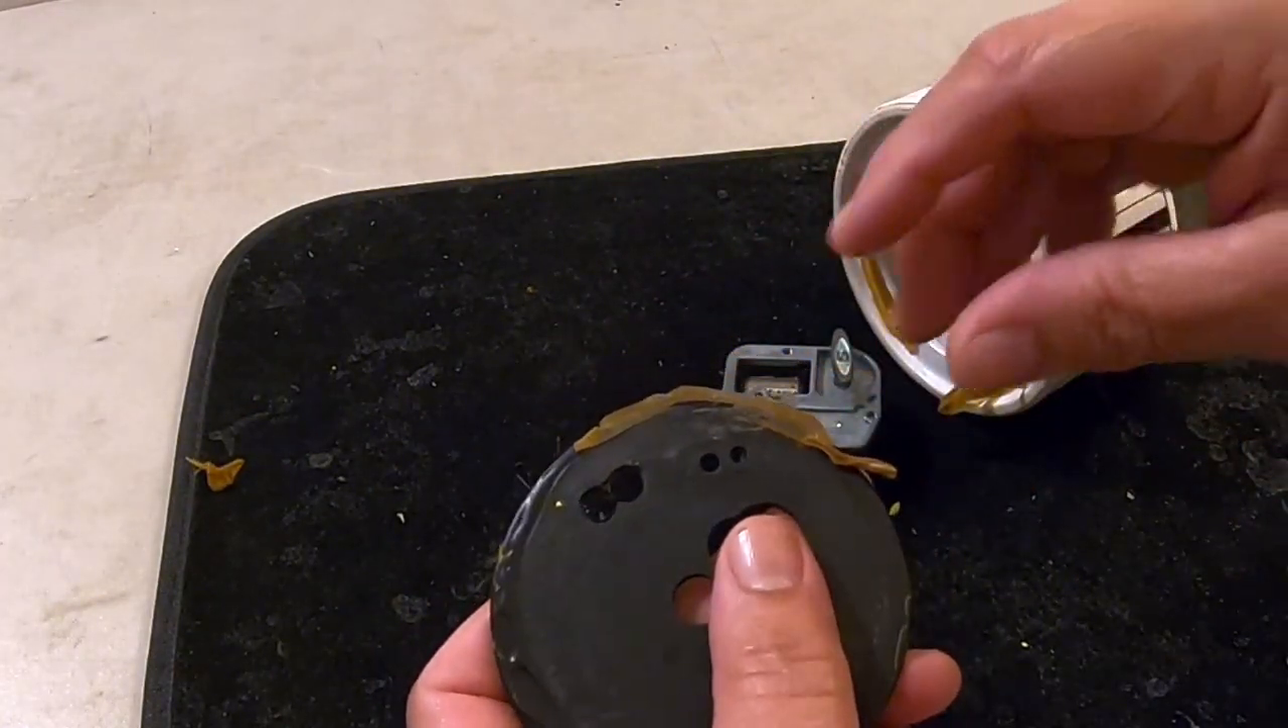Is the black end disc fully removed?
Yes.